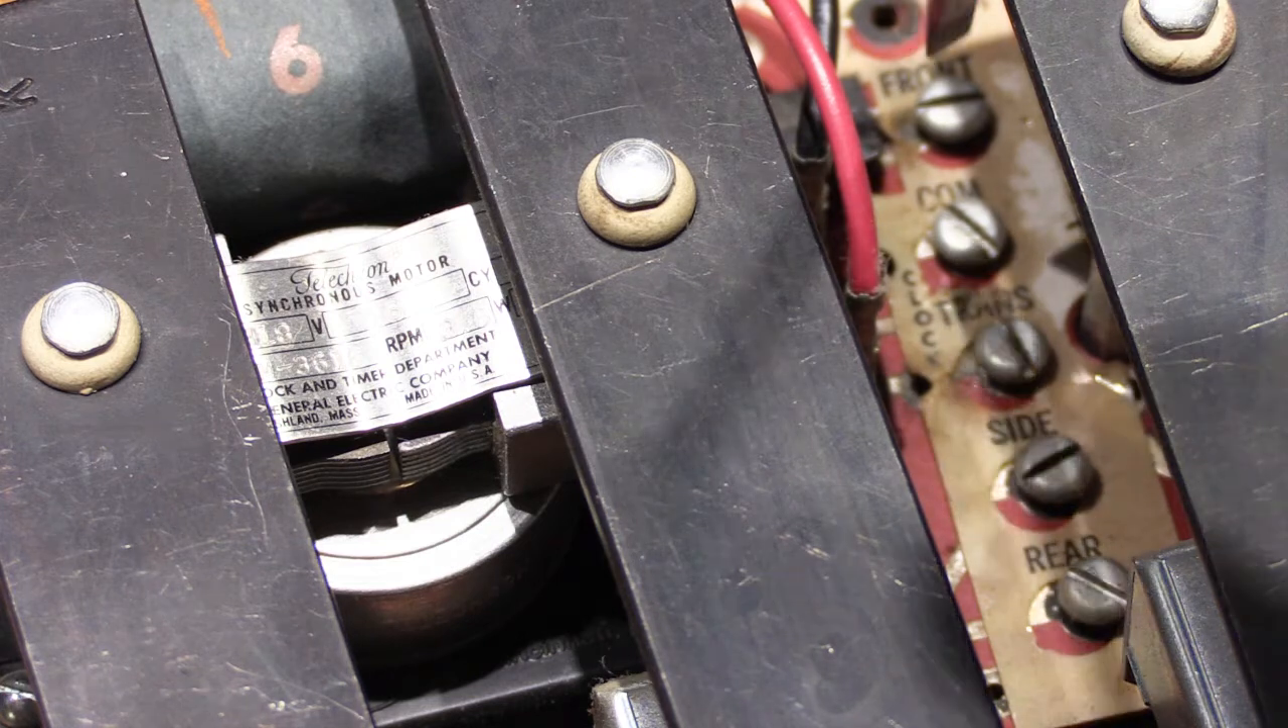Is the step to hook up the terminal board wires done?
No.